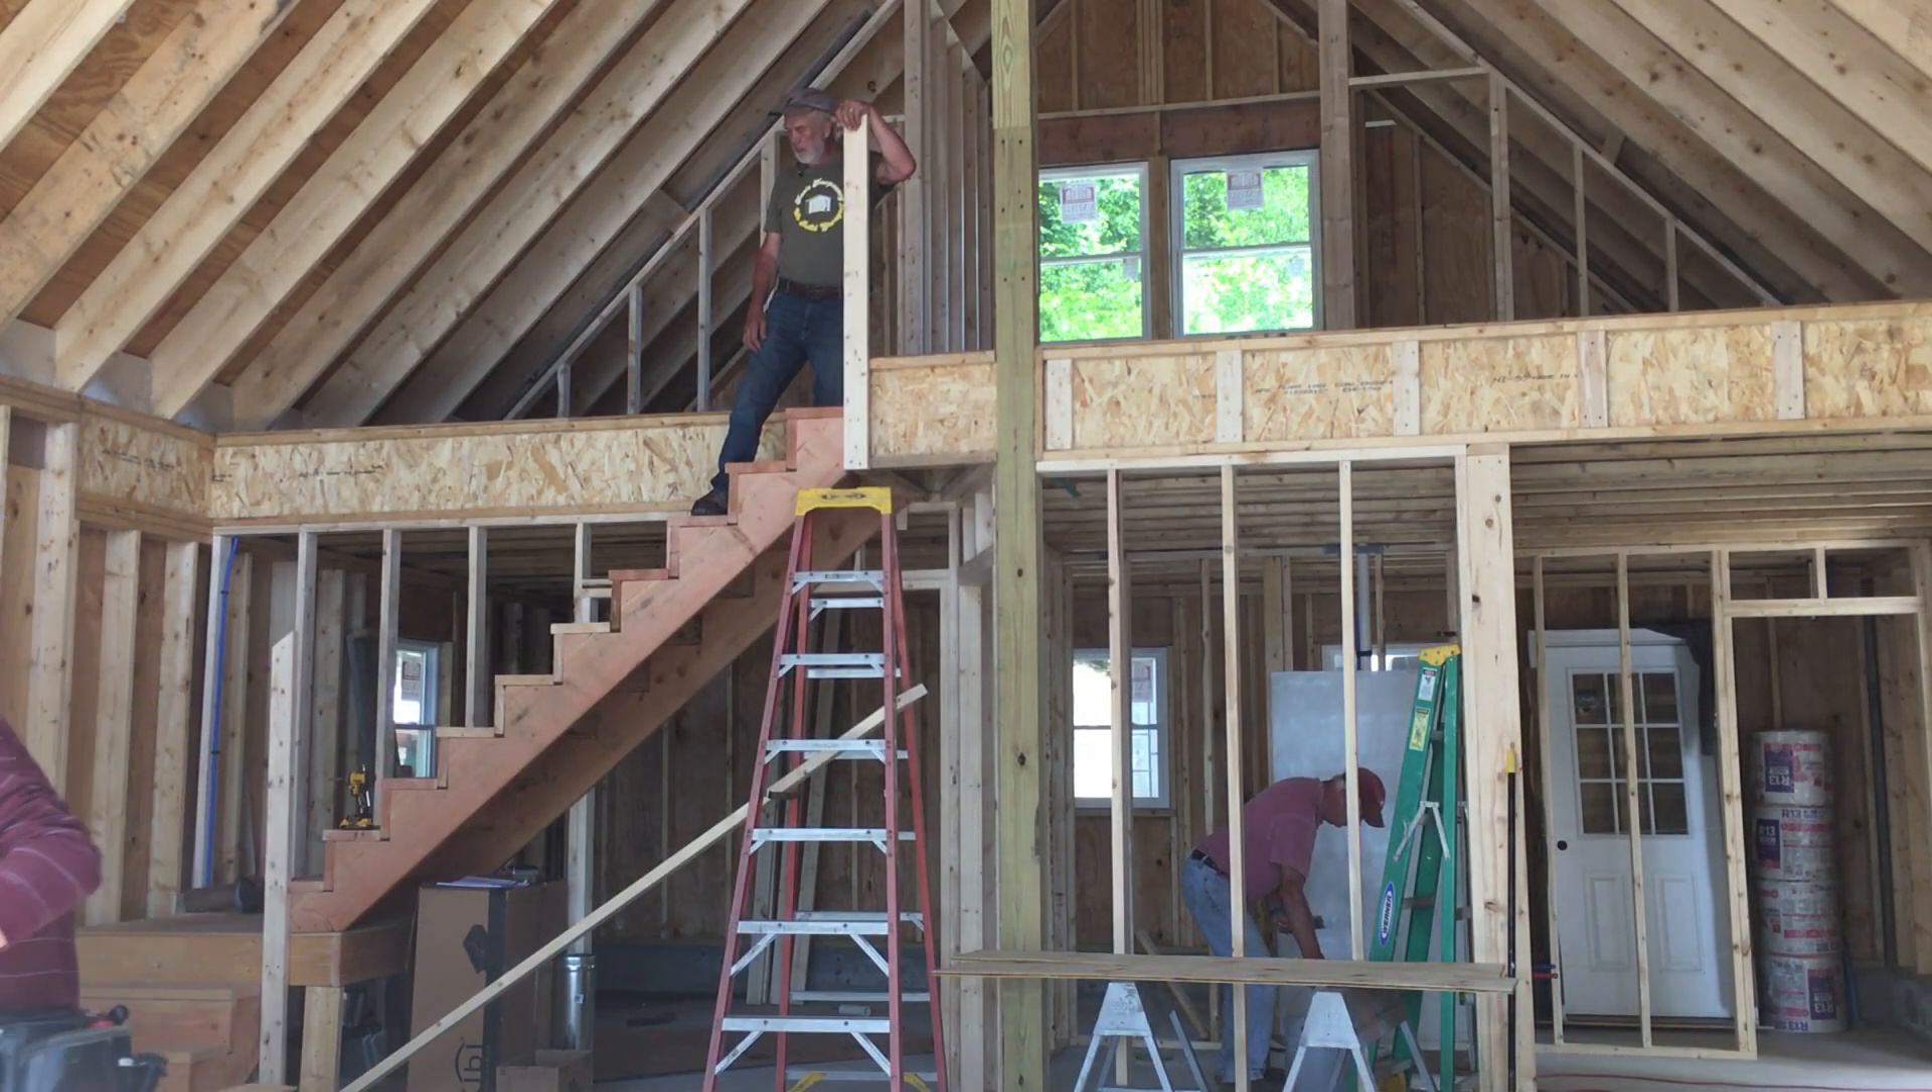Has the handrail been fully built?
No.